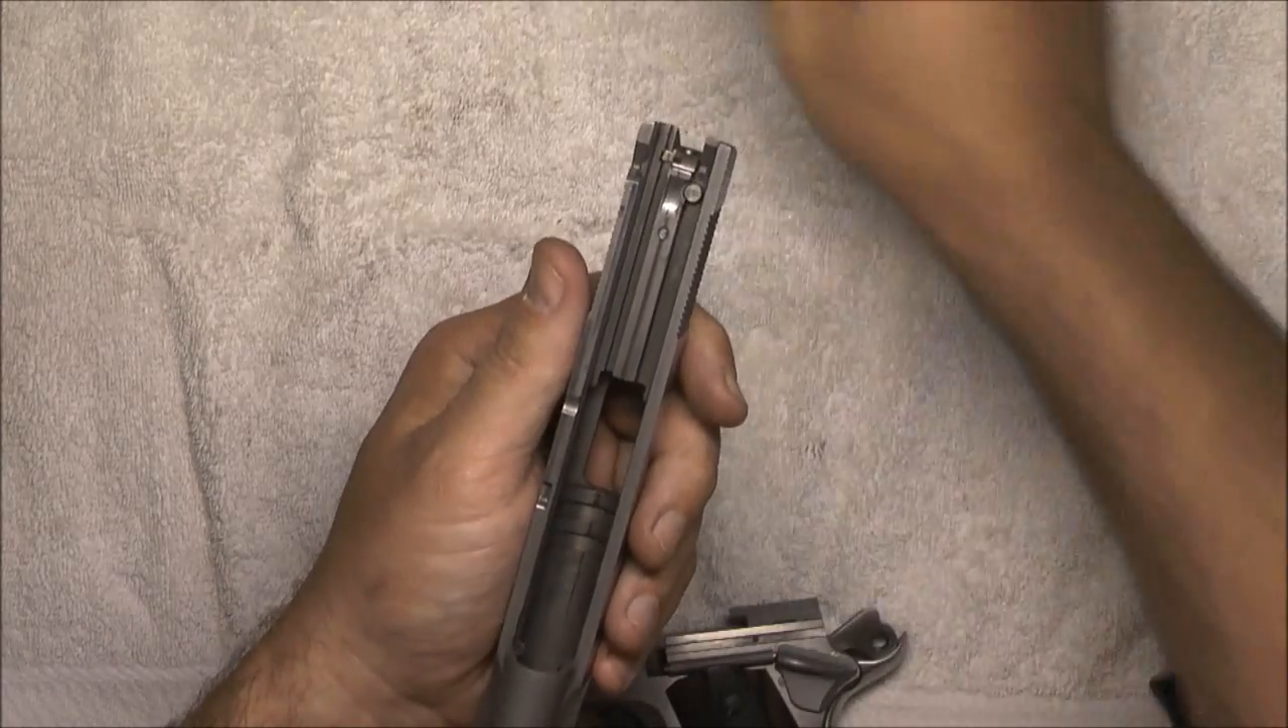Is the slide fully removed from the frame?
Yes.